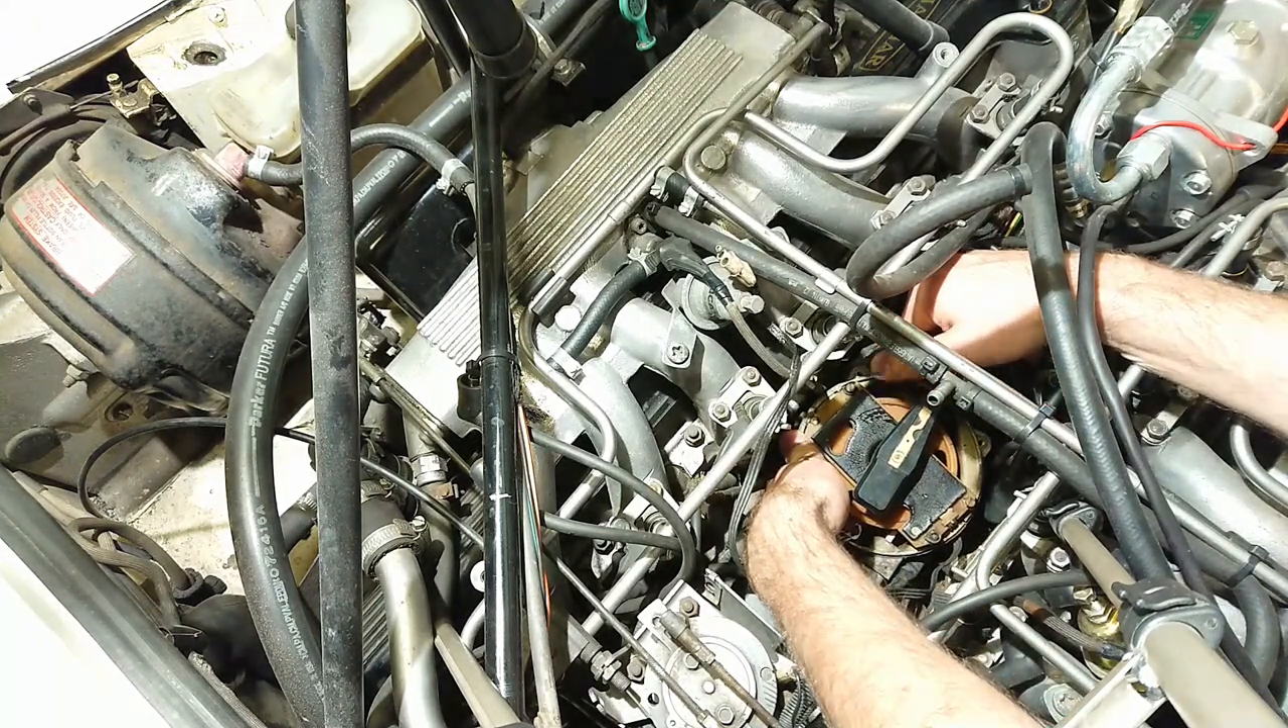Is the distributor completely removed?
No.